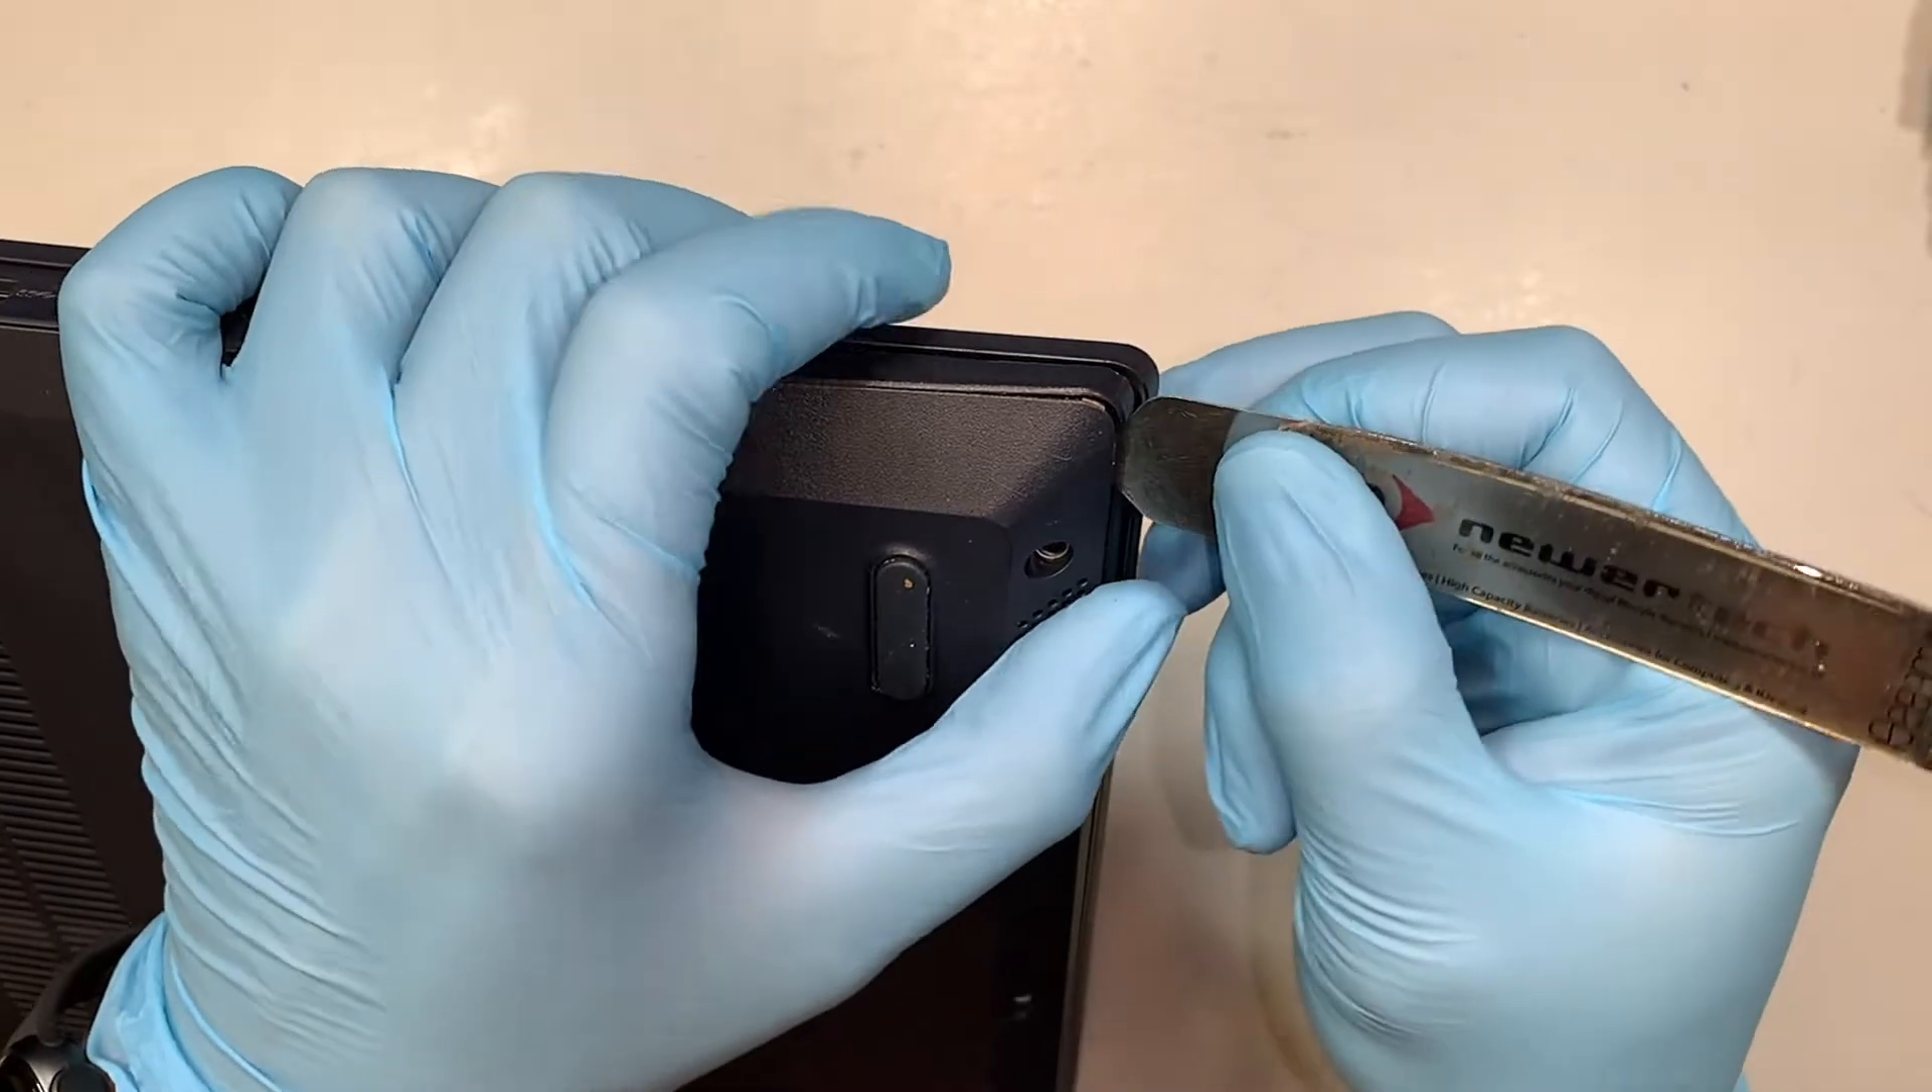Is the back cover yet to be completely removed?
Yes.